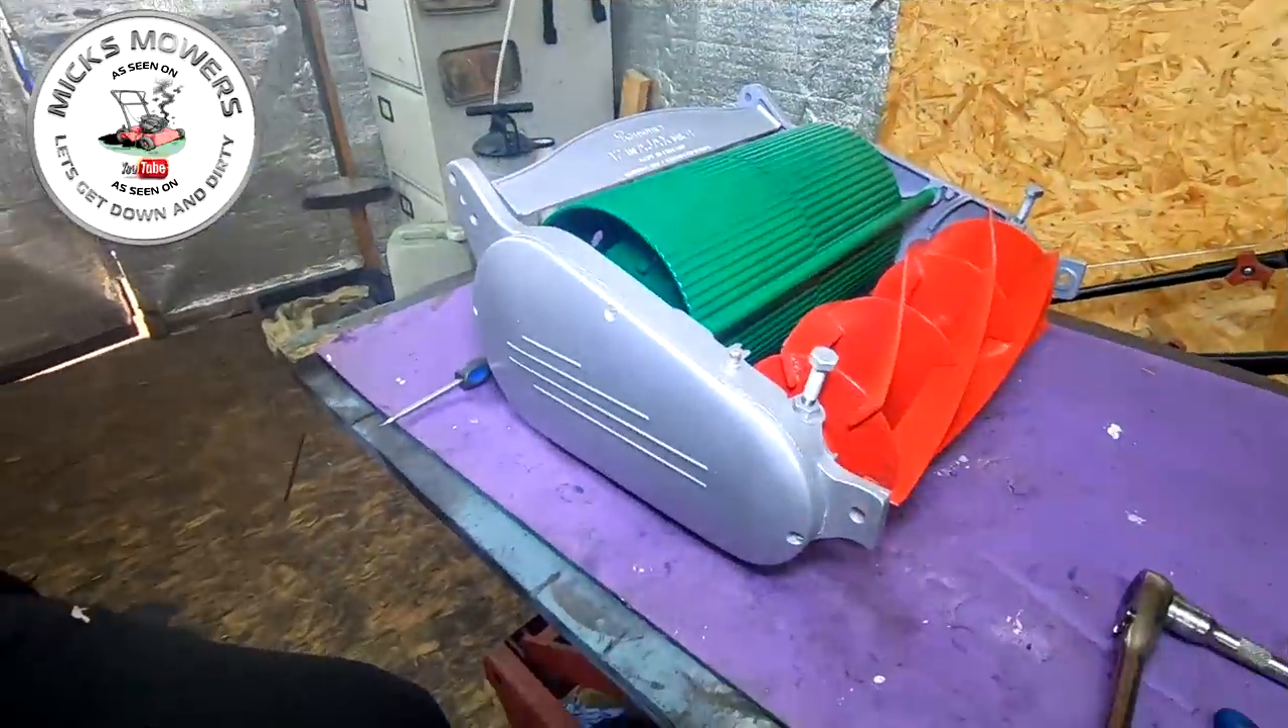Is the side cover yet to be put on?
No.